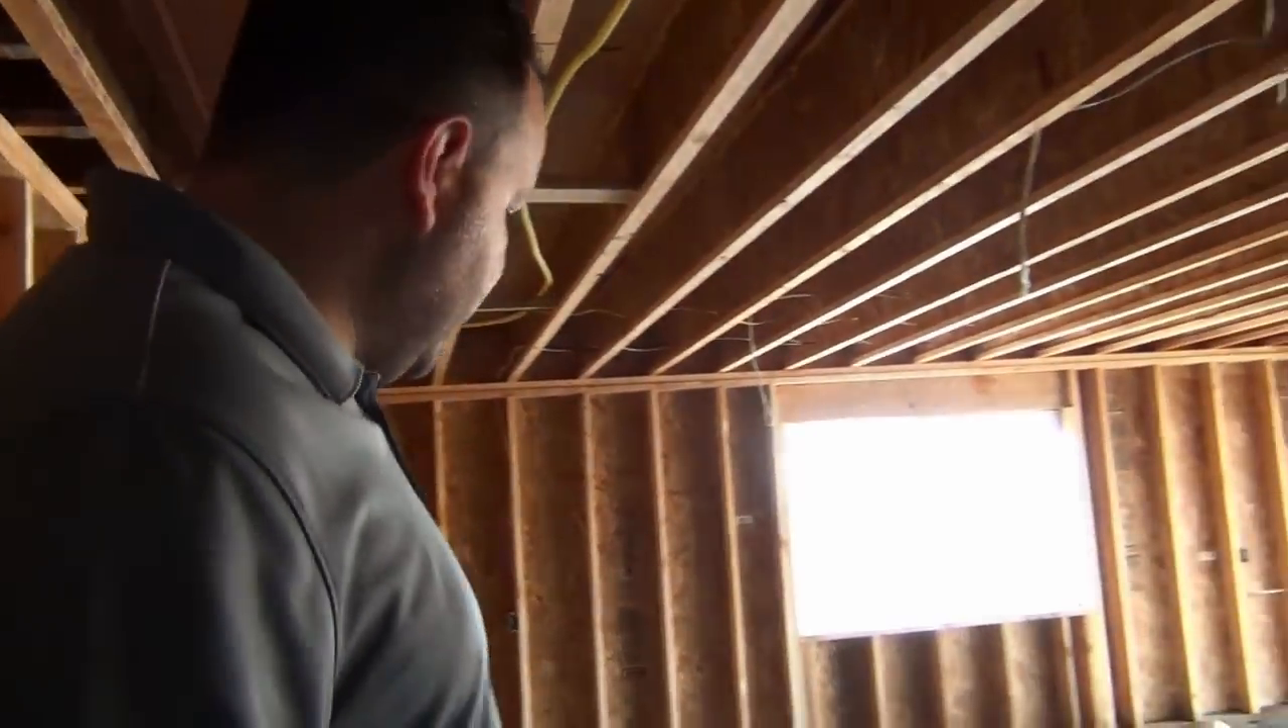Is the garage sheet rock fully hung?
No.